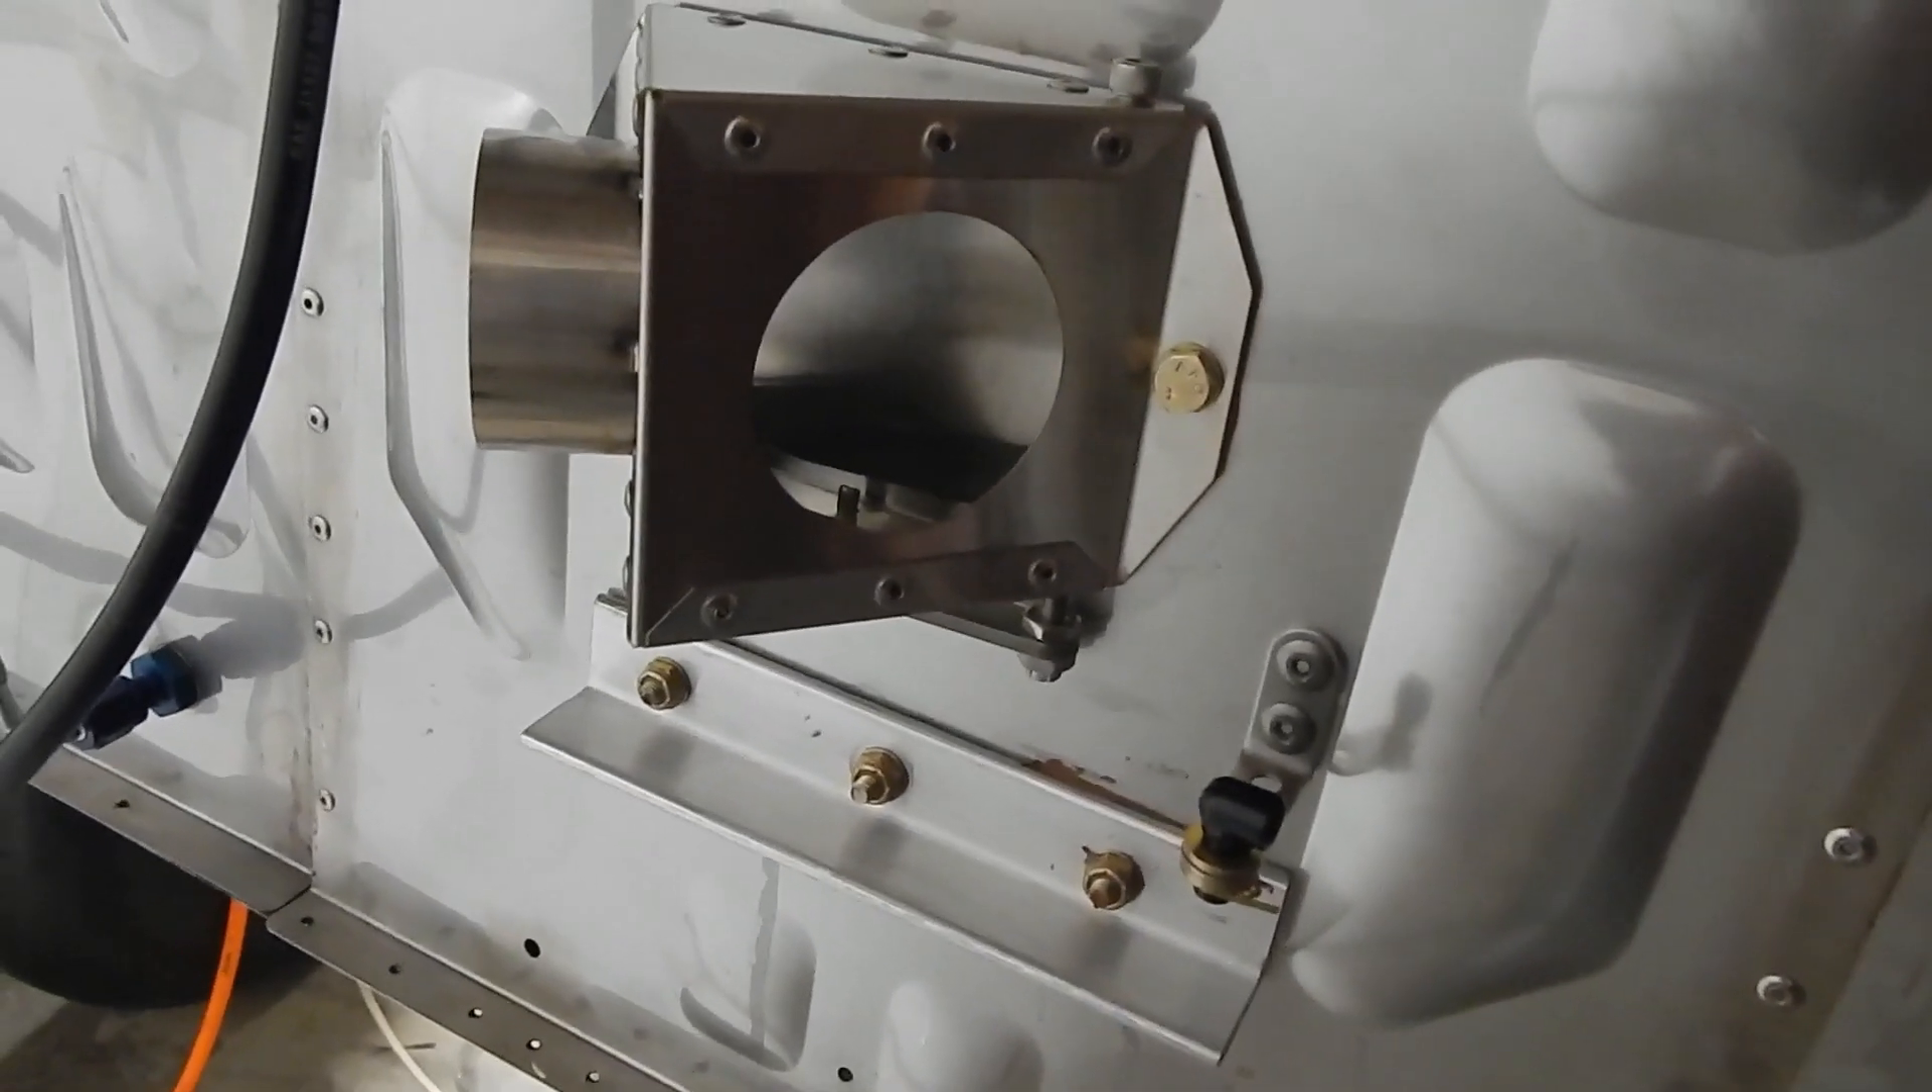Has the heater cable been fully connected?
No.